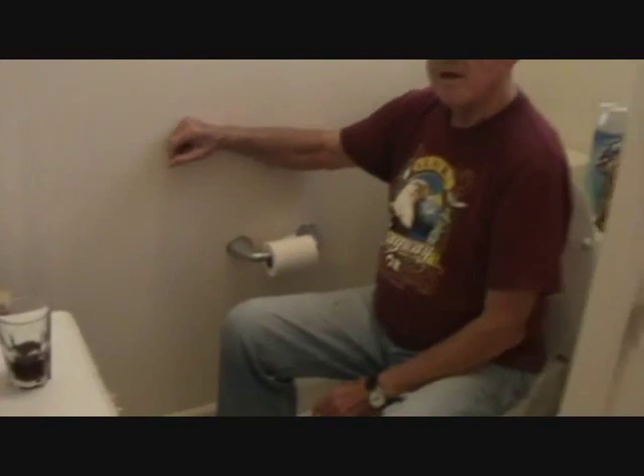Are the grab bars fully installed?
No.